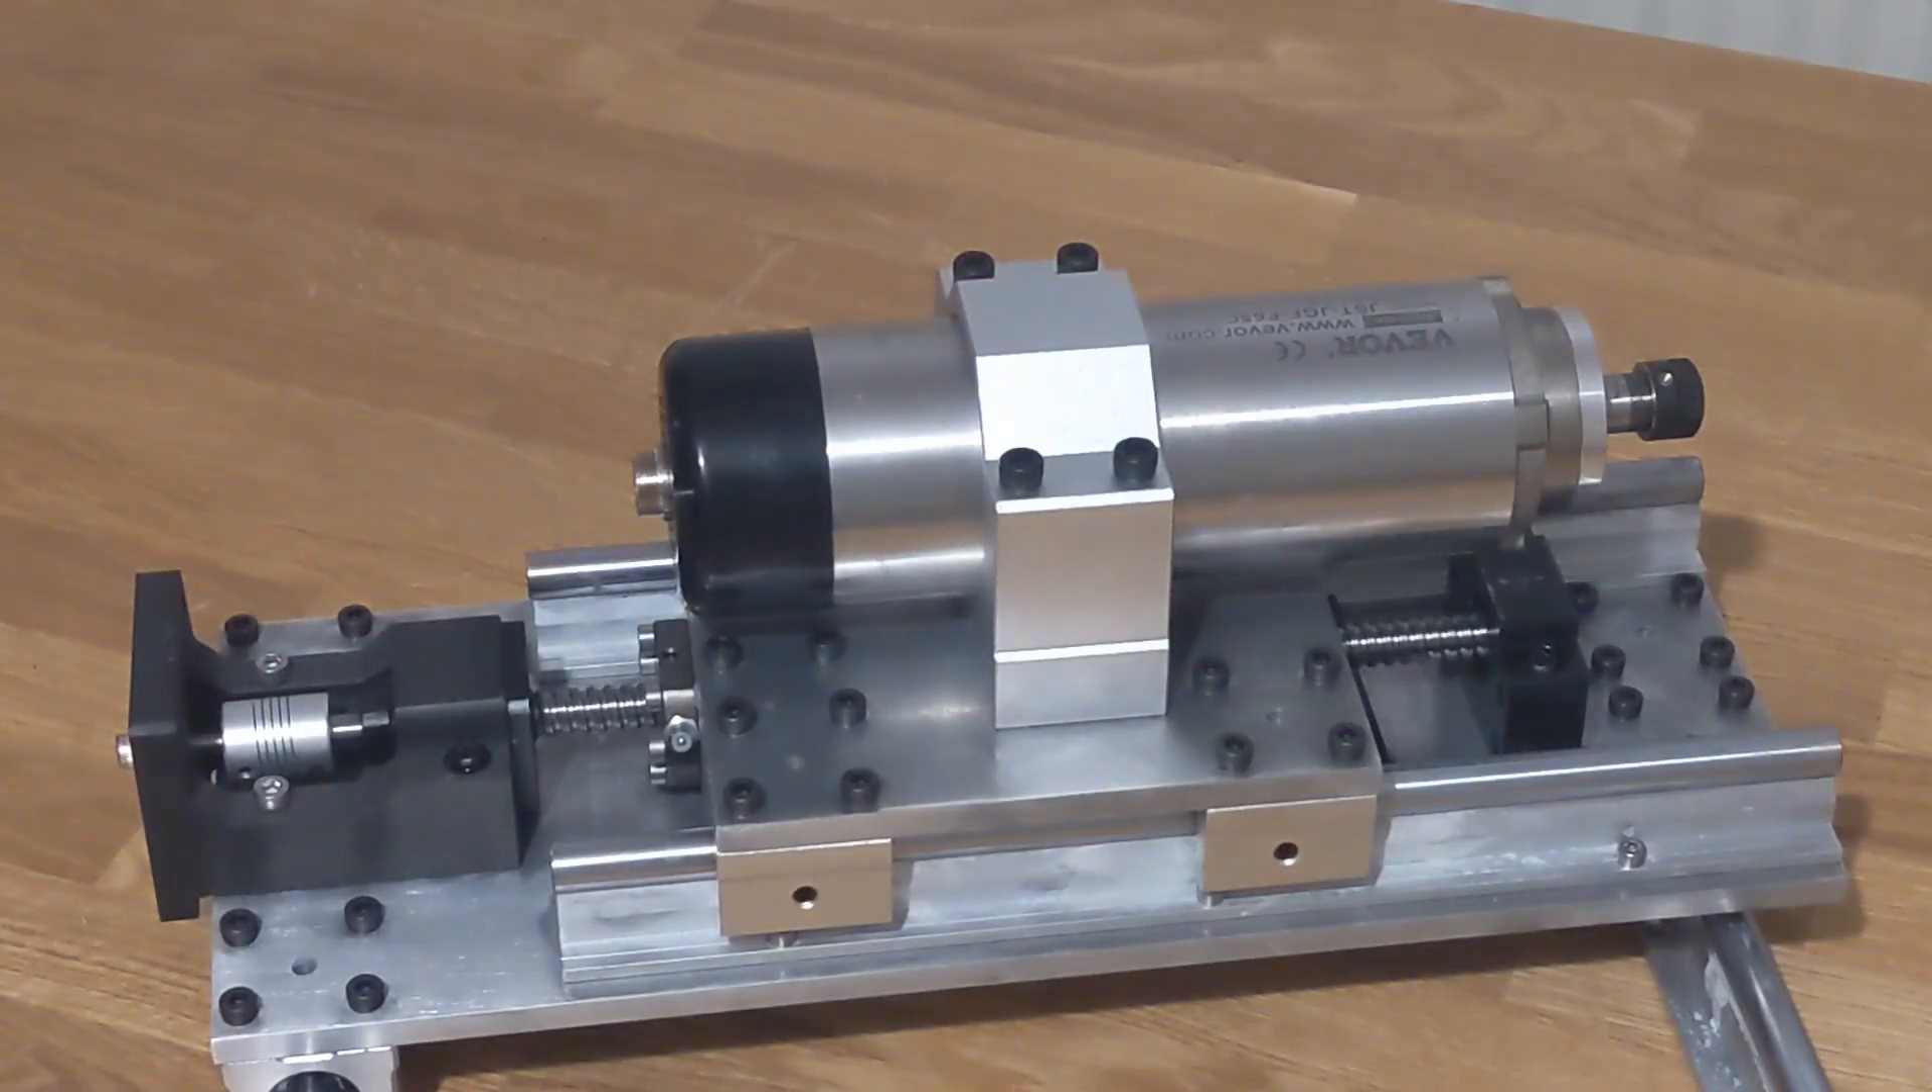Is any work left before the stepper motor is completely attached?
Yes.